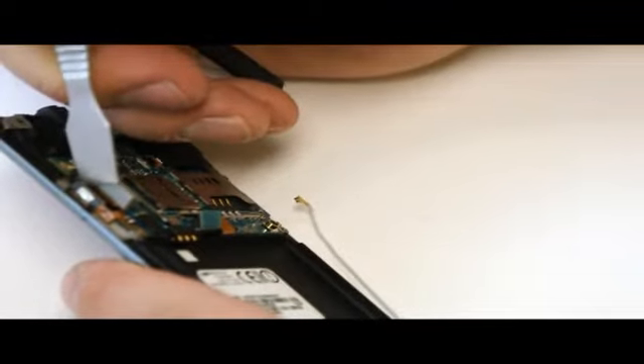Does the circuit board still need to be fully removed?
Yes.